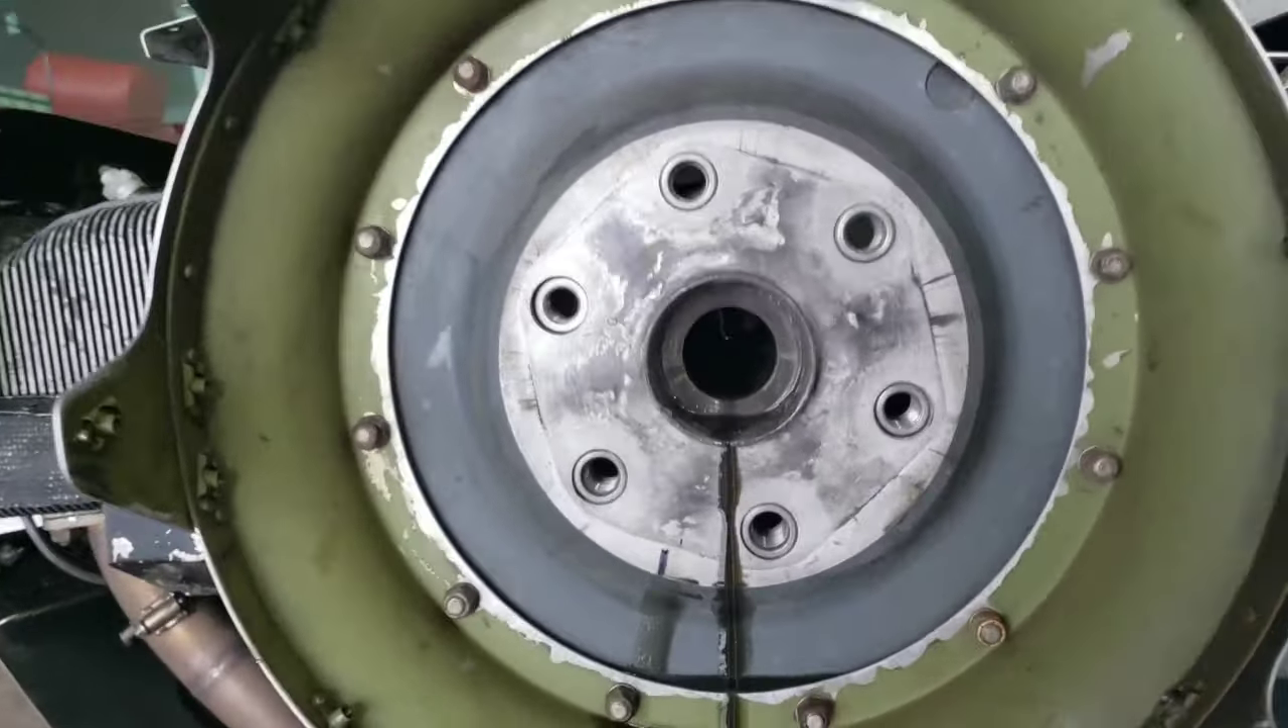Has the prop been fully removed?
Yes.